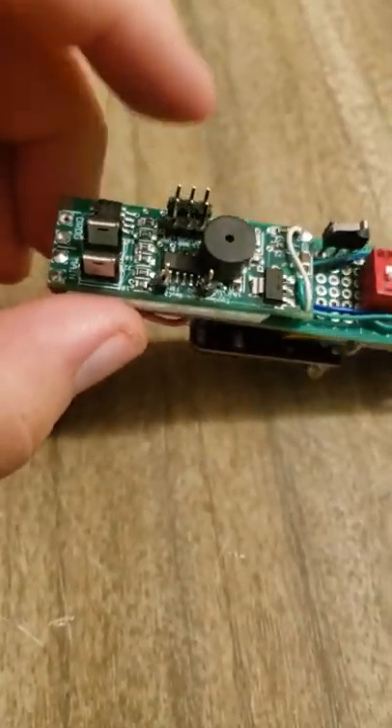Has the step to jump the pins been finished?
No.